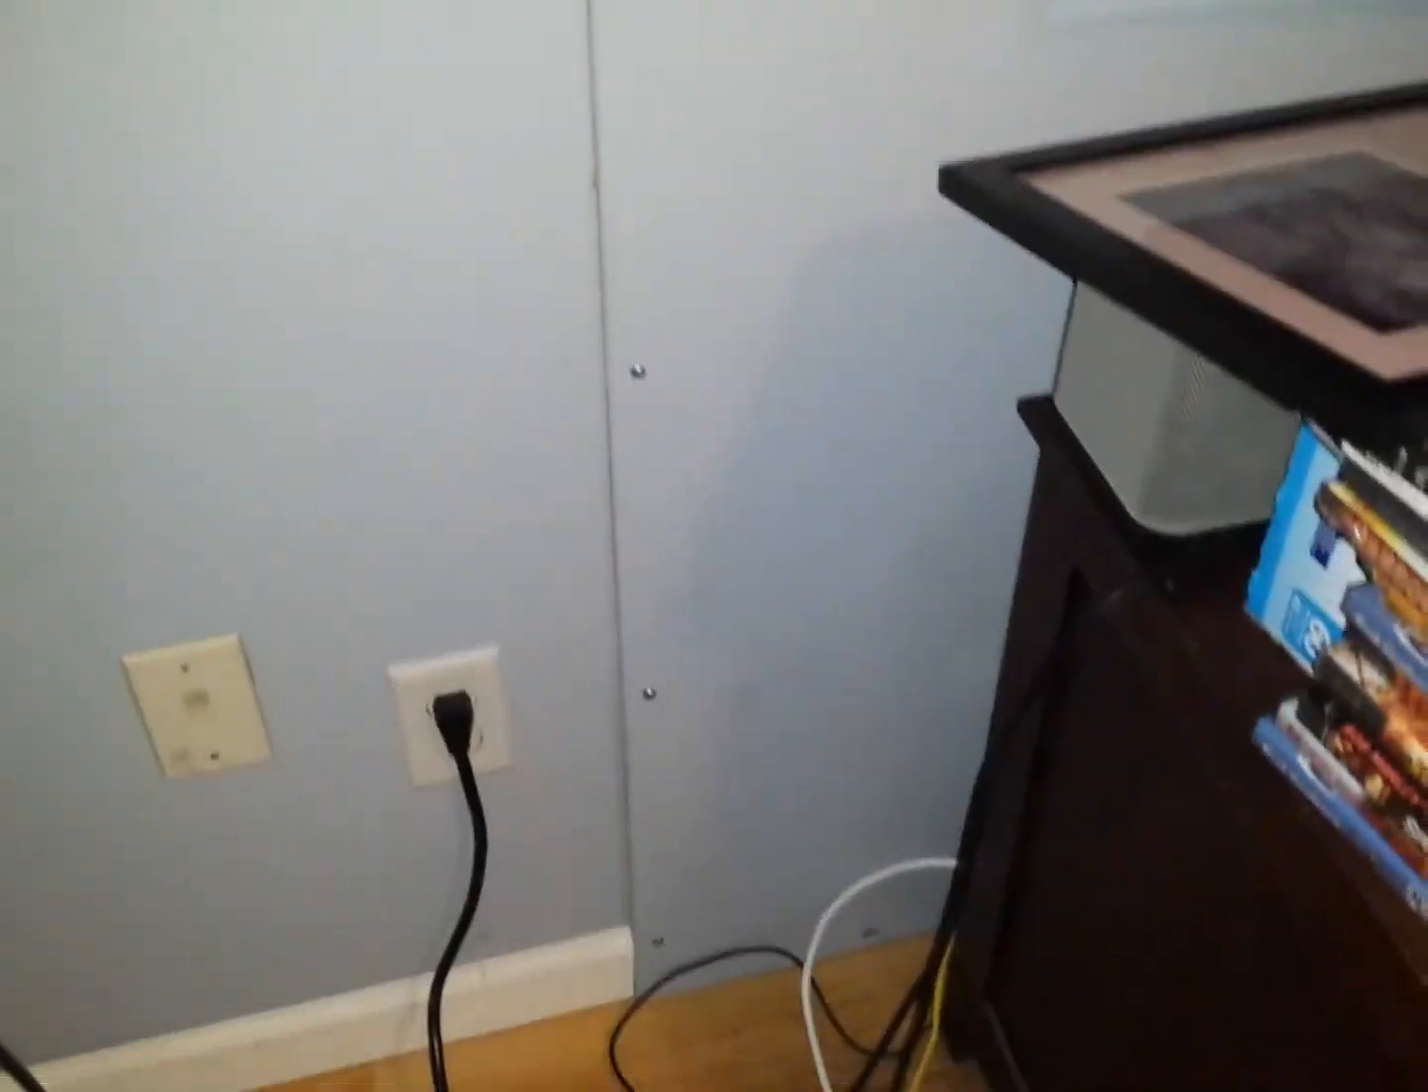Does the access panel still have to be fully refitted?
No.